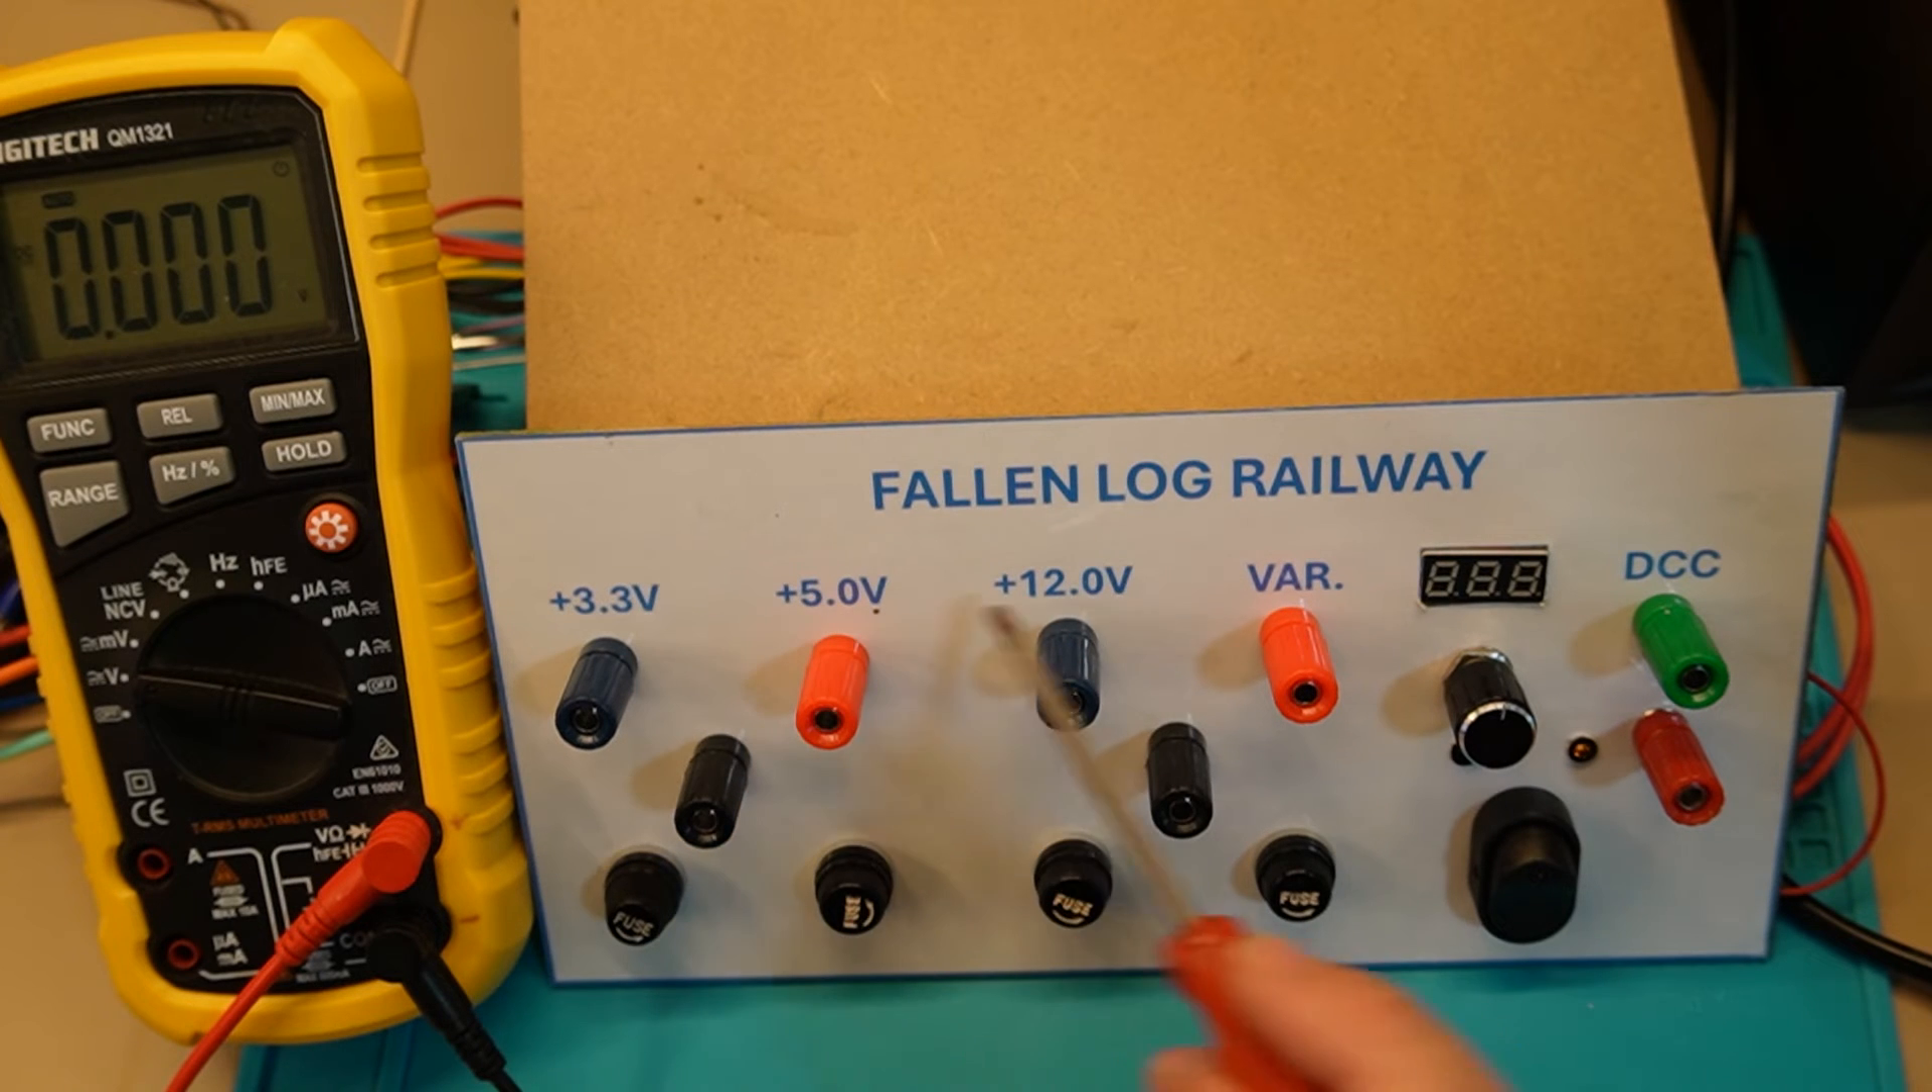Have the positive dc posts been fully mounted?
Yes.